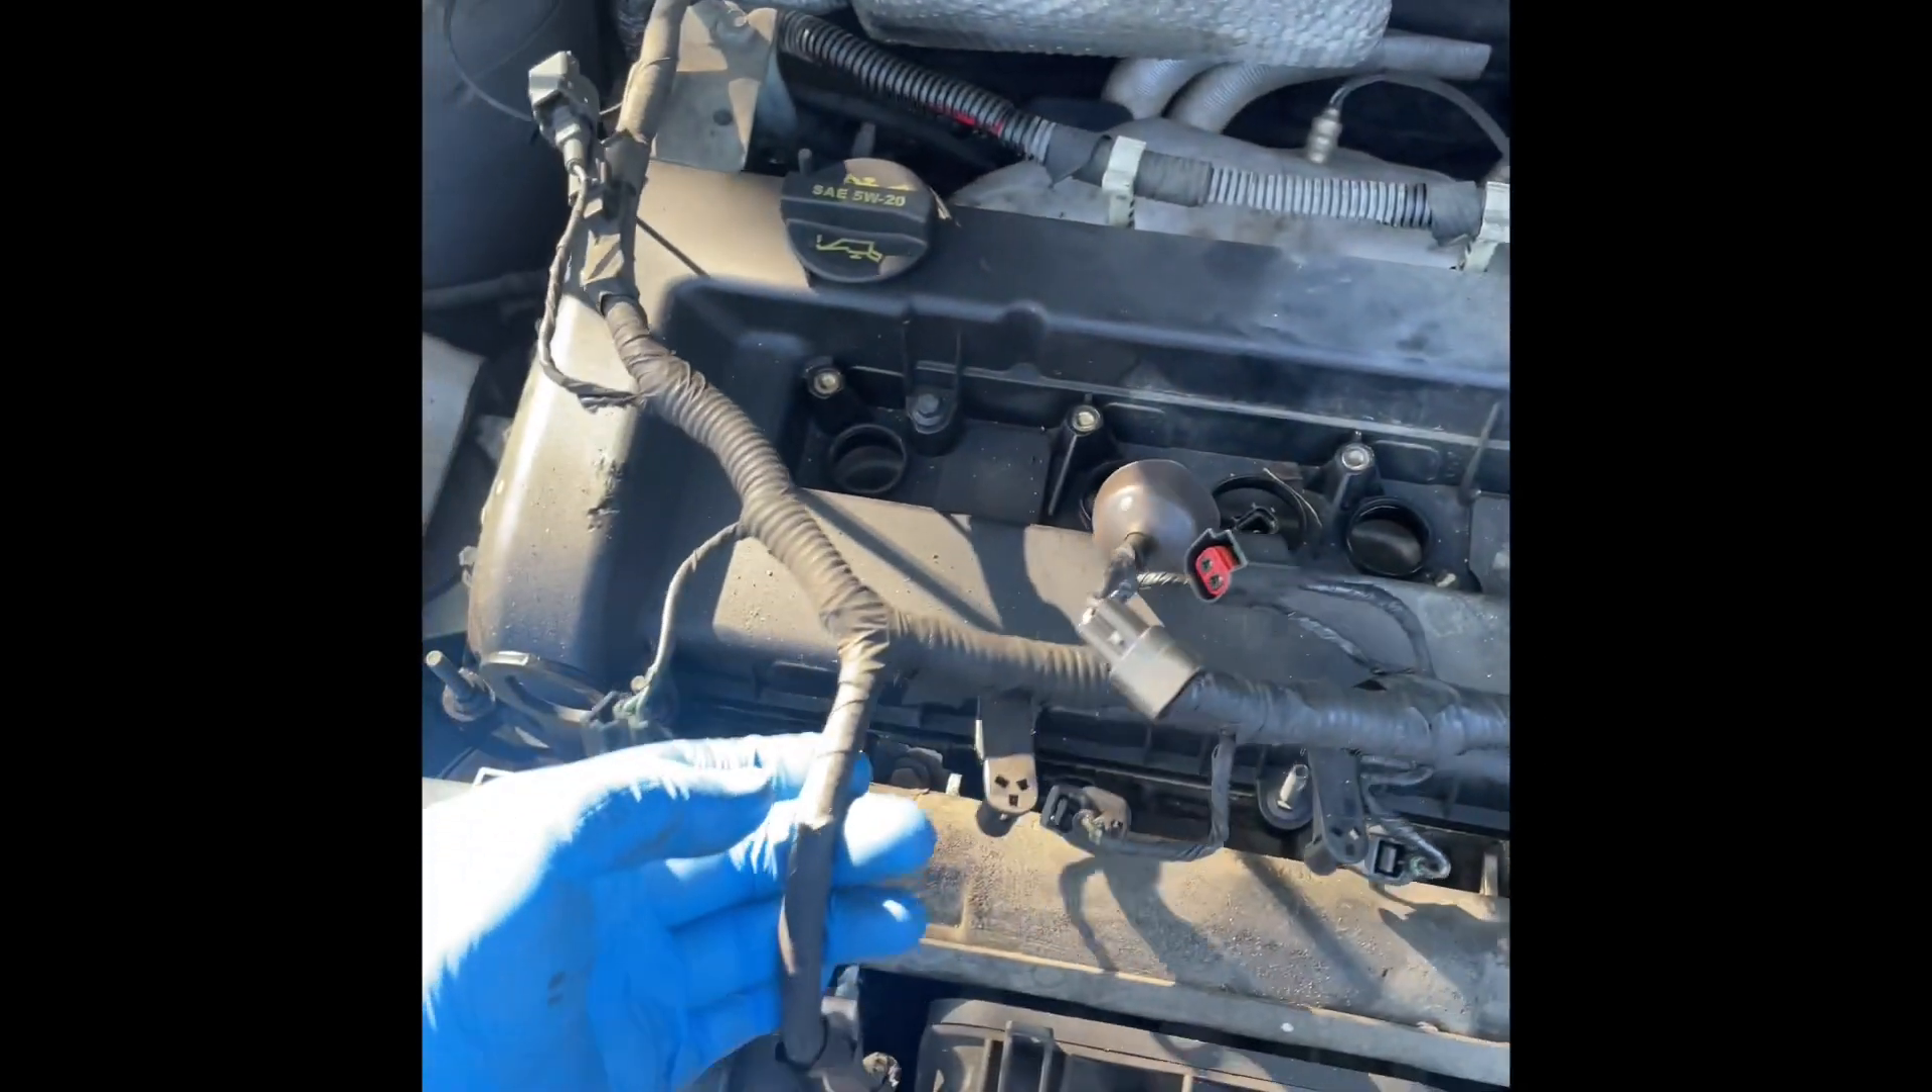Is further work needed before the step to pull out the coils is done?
No.